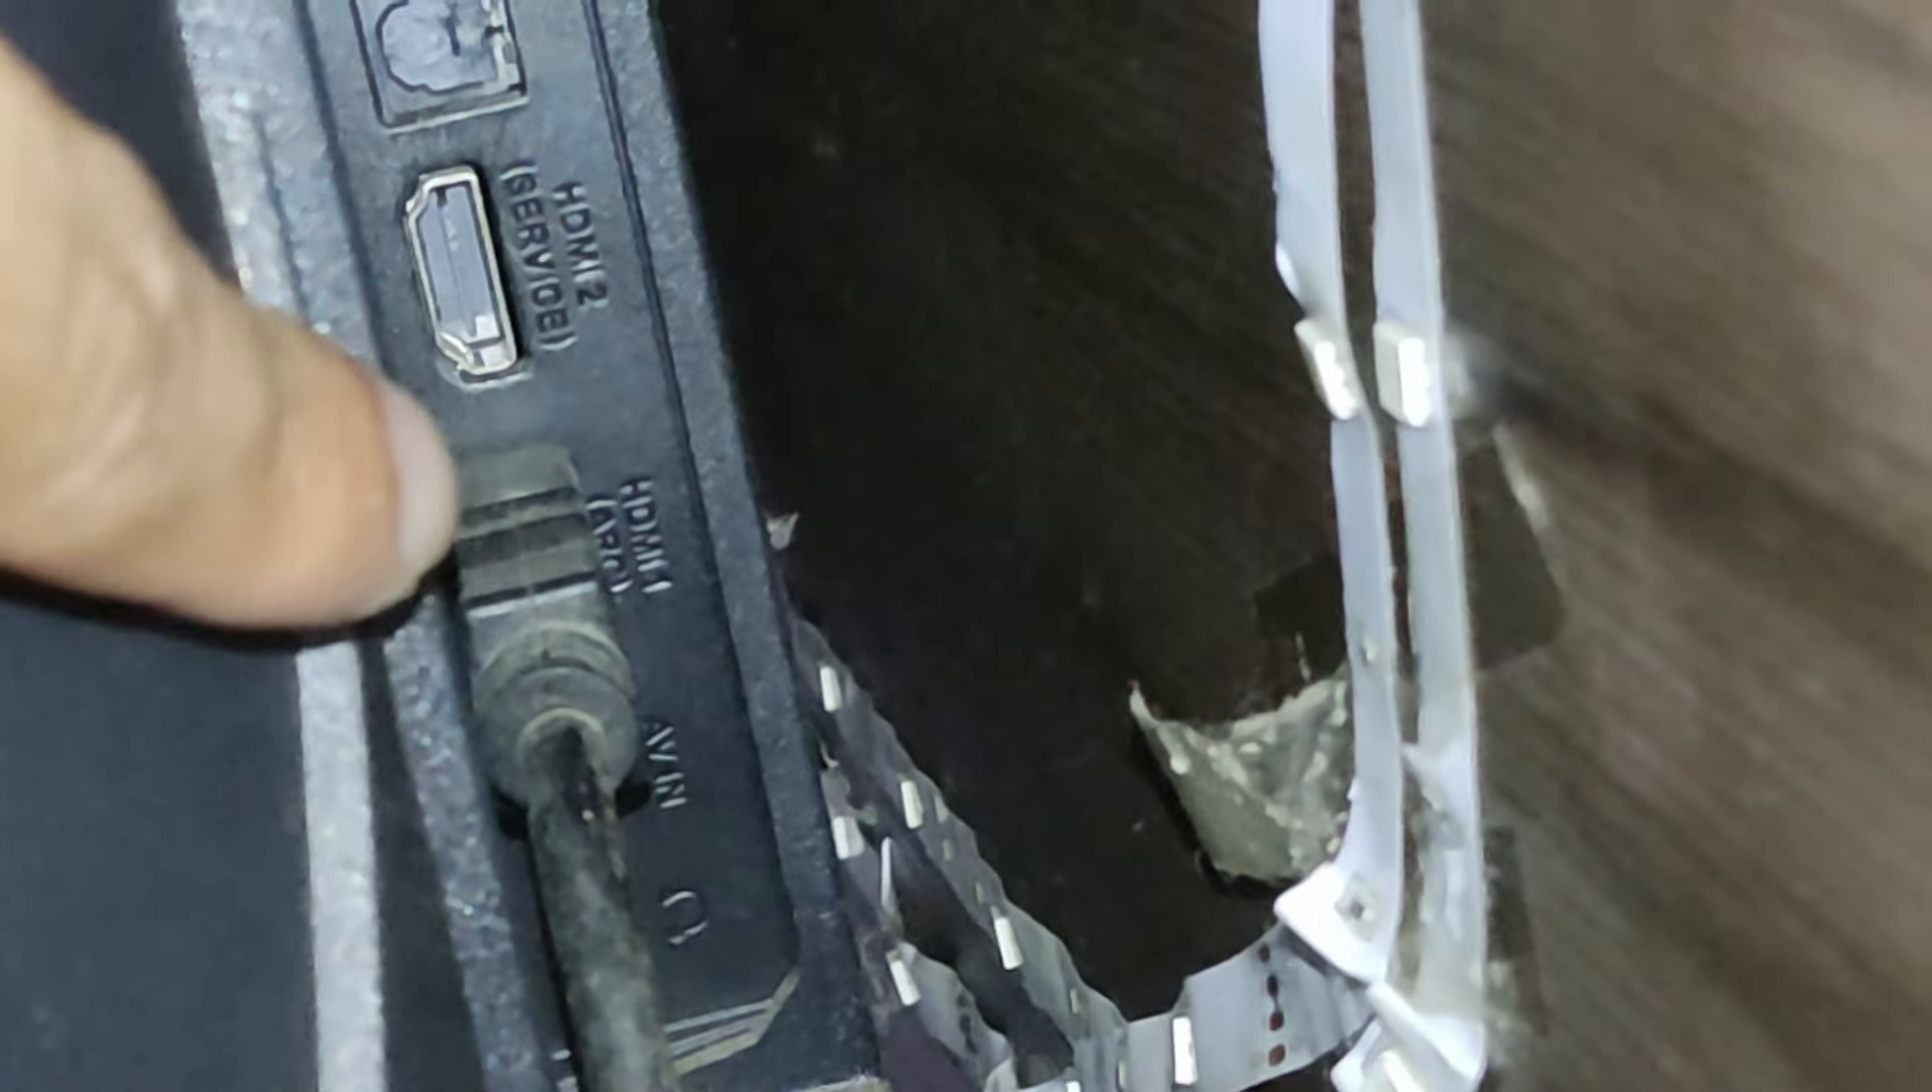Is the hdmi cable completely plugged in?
Yes.